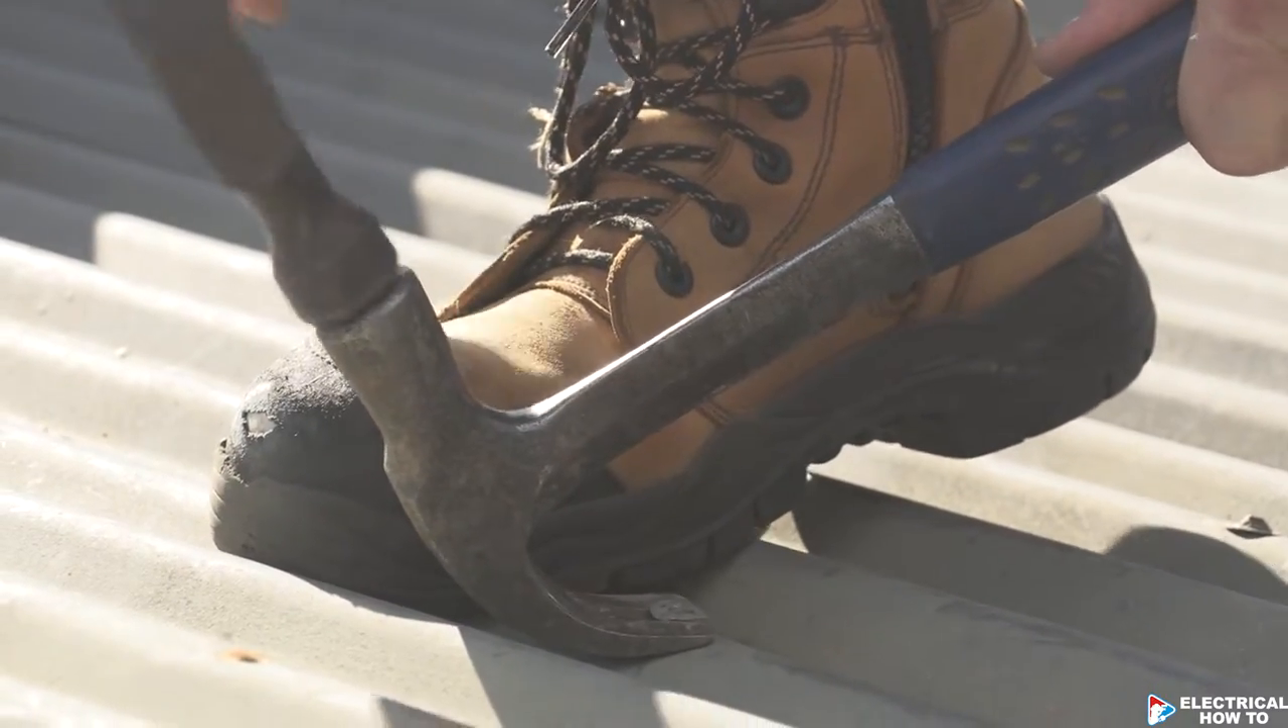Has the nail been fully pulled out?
No.